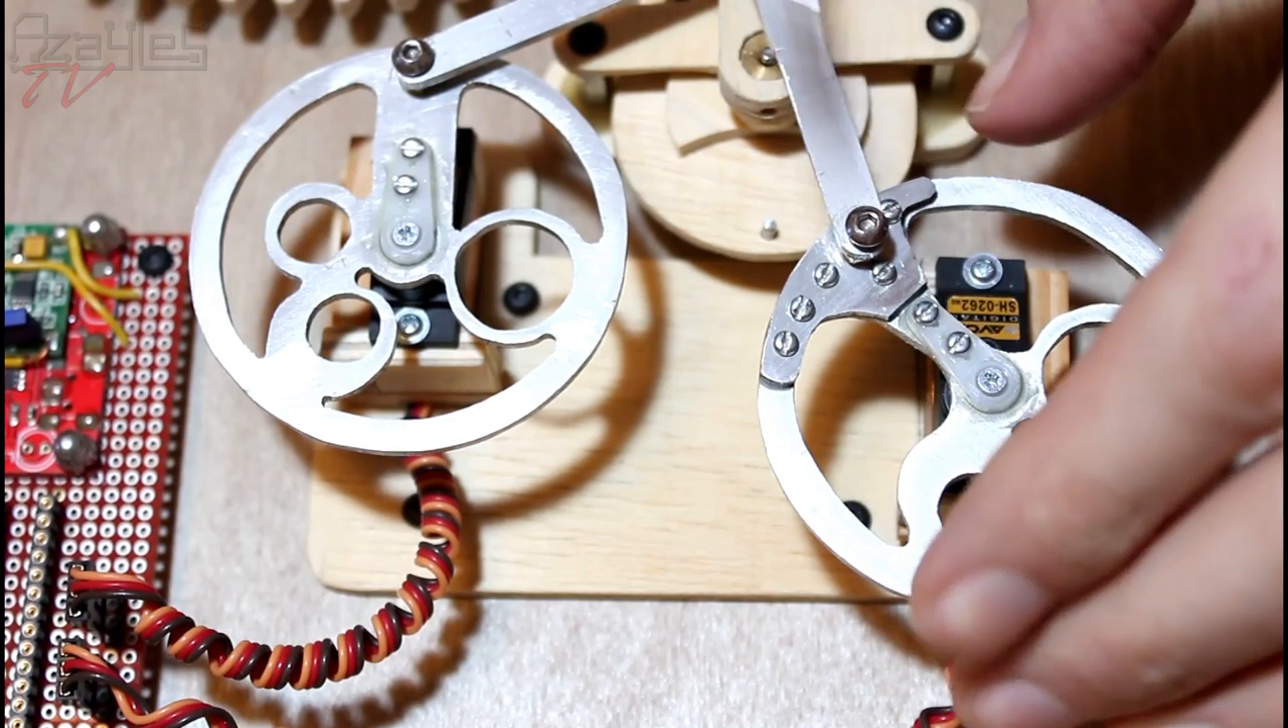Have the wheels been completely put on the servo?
Yes.